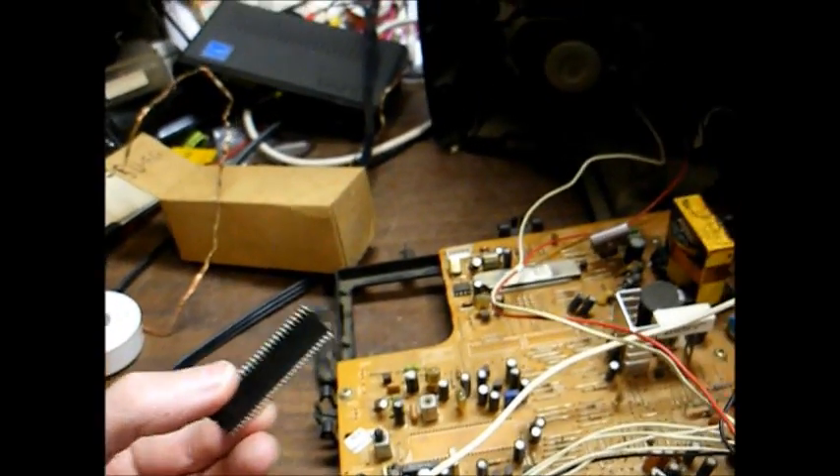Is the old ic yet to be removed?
No.